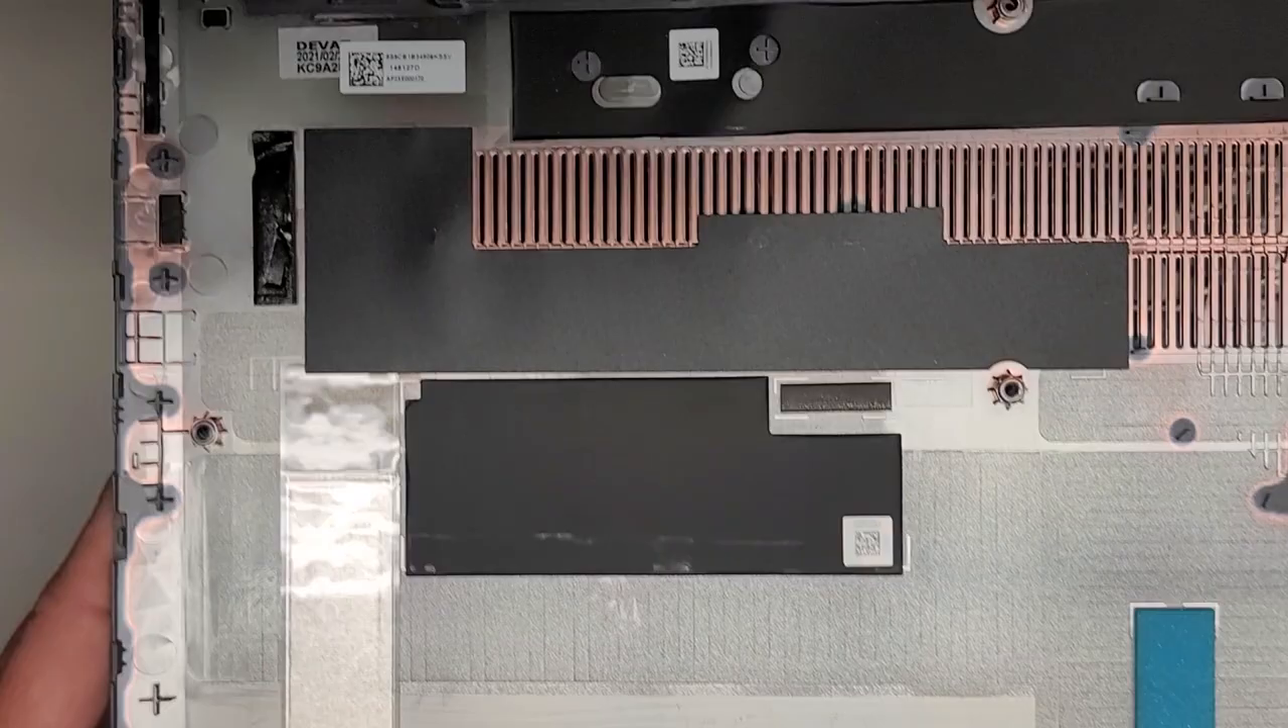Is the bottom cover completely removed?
Yes.